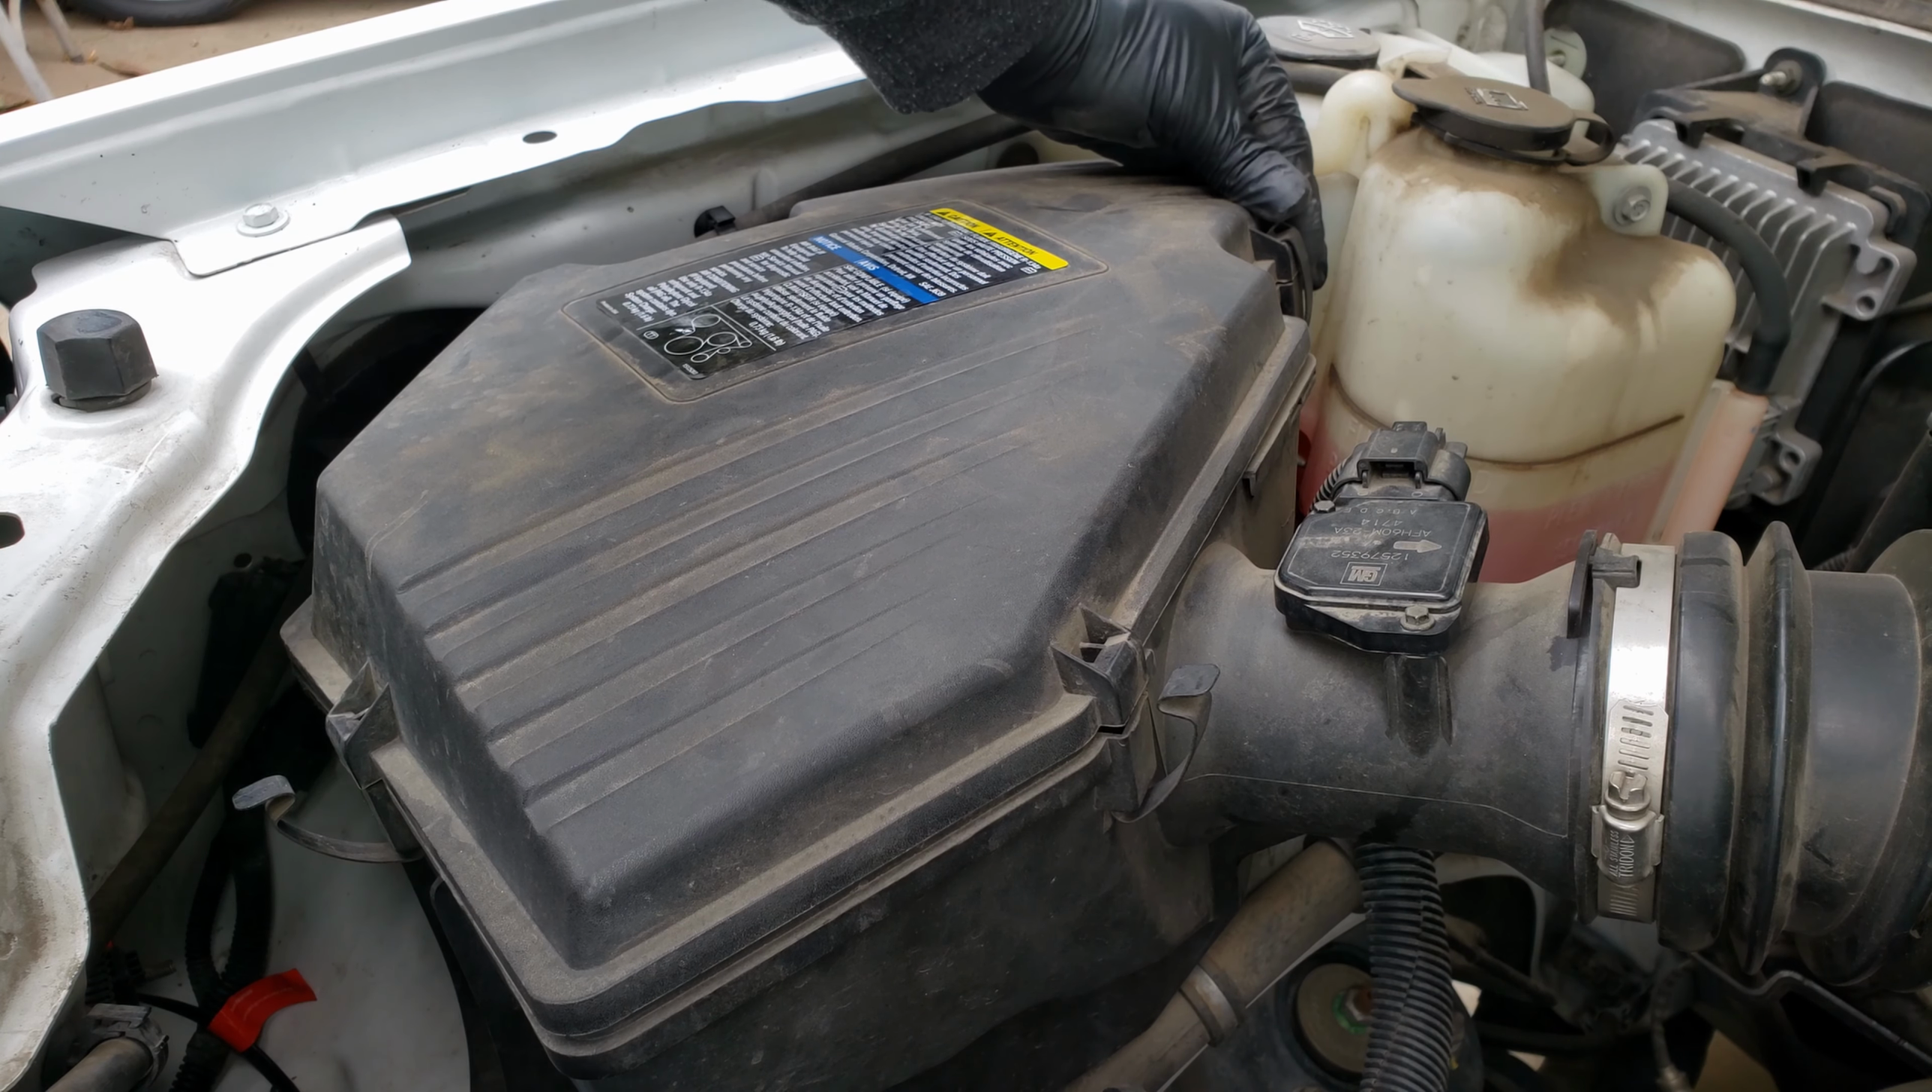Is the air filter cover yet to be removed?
Yes.